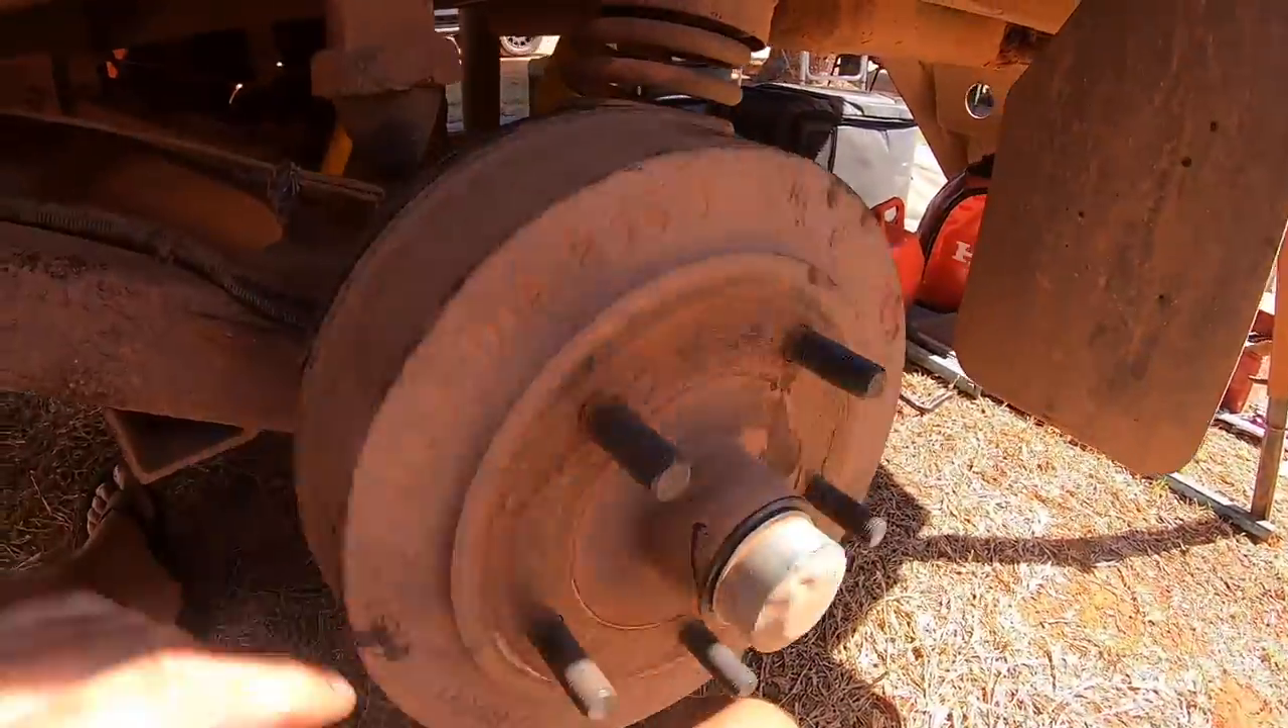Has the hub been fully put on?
Yes.